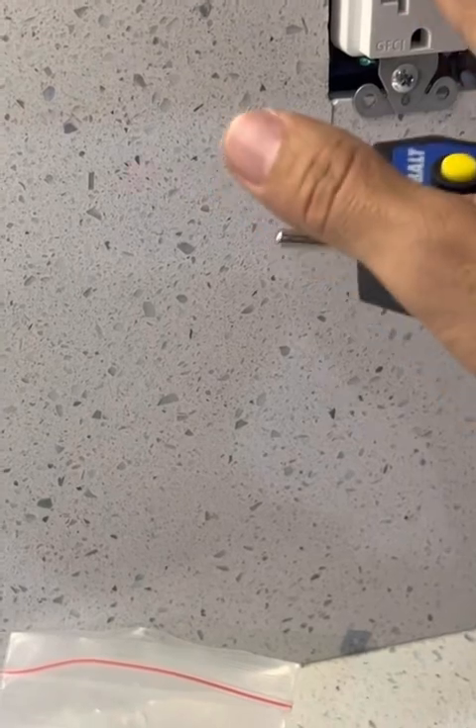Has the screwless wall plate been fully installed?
No.